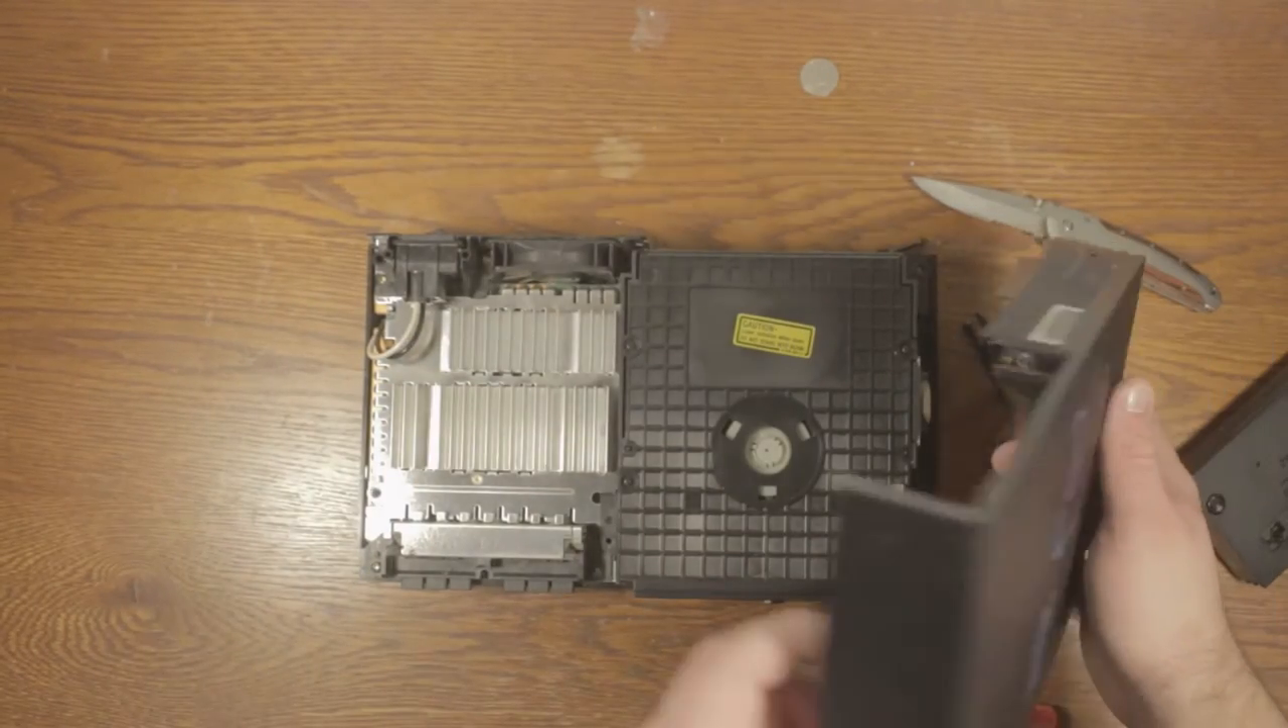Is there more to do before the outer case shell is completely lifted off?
No.